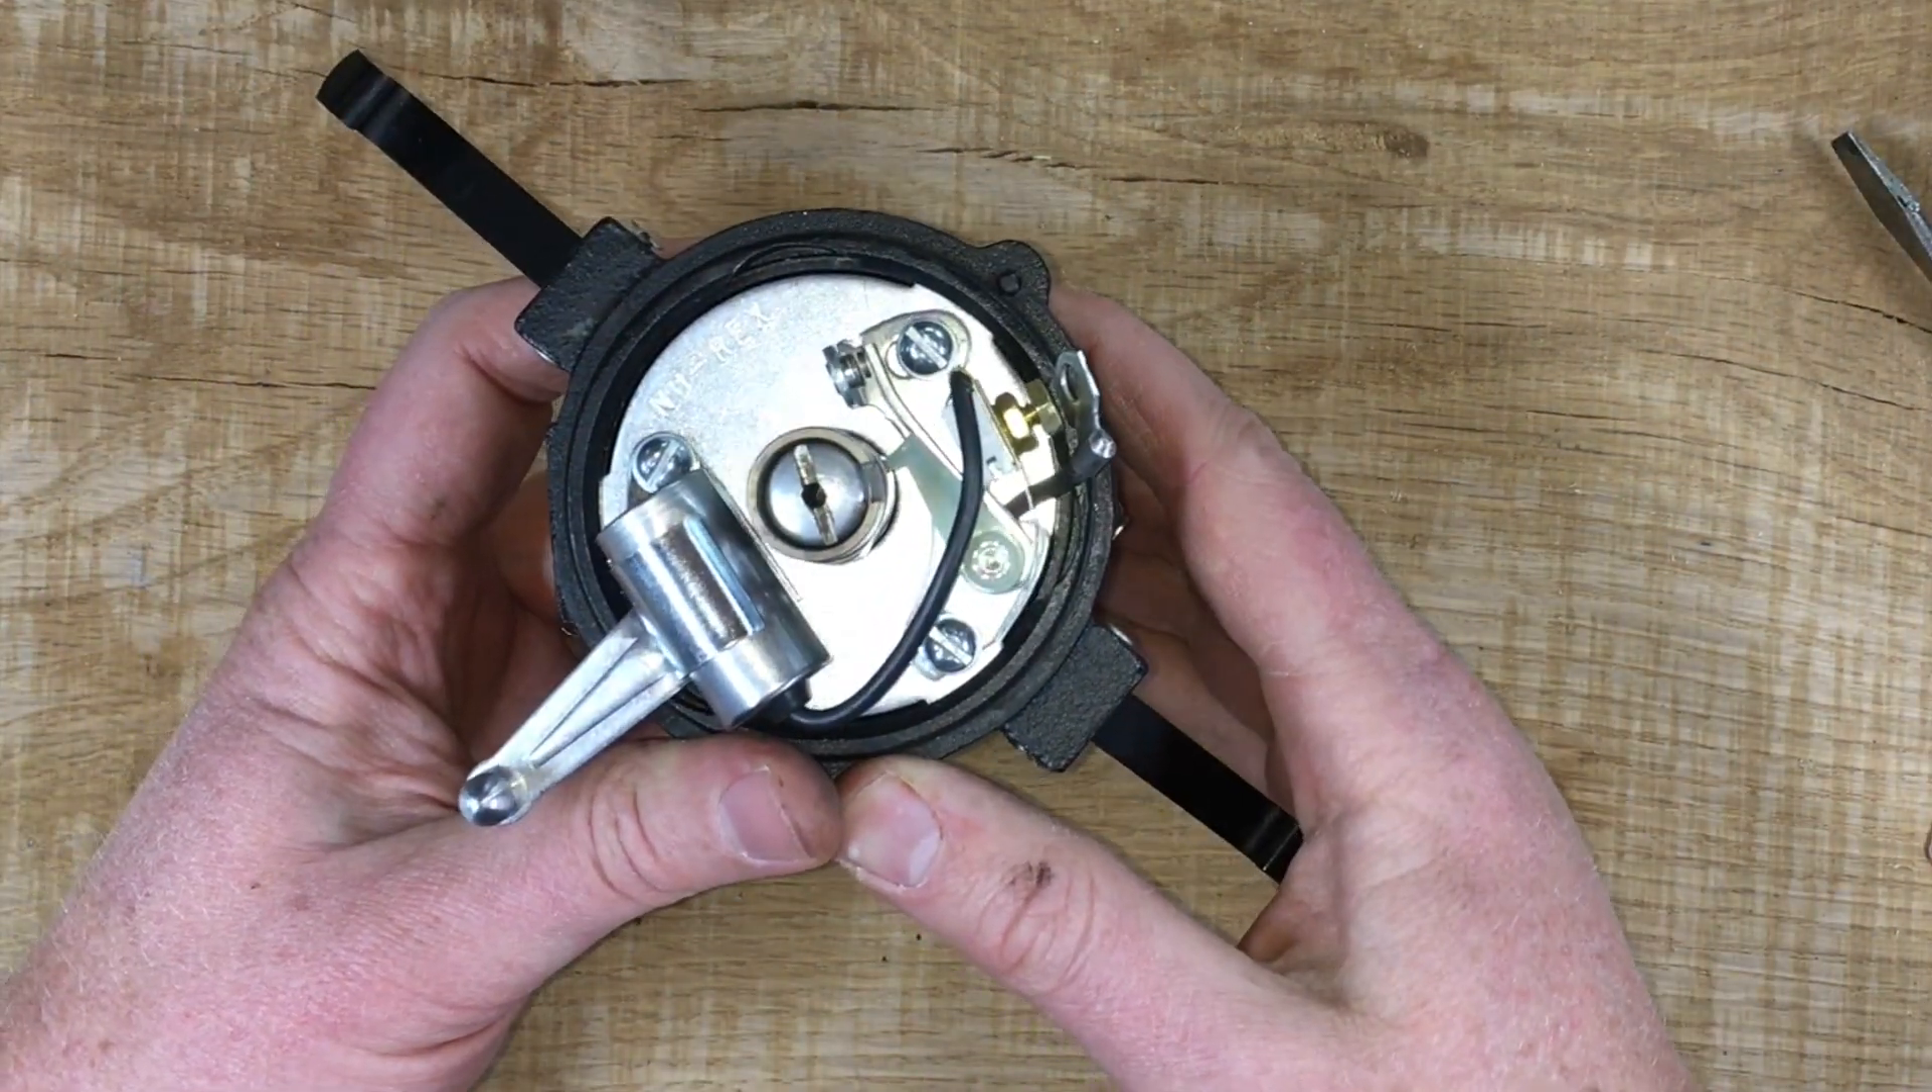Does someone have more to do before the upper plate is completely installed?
No.